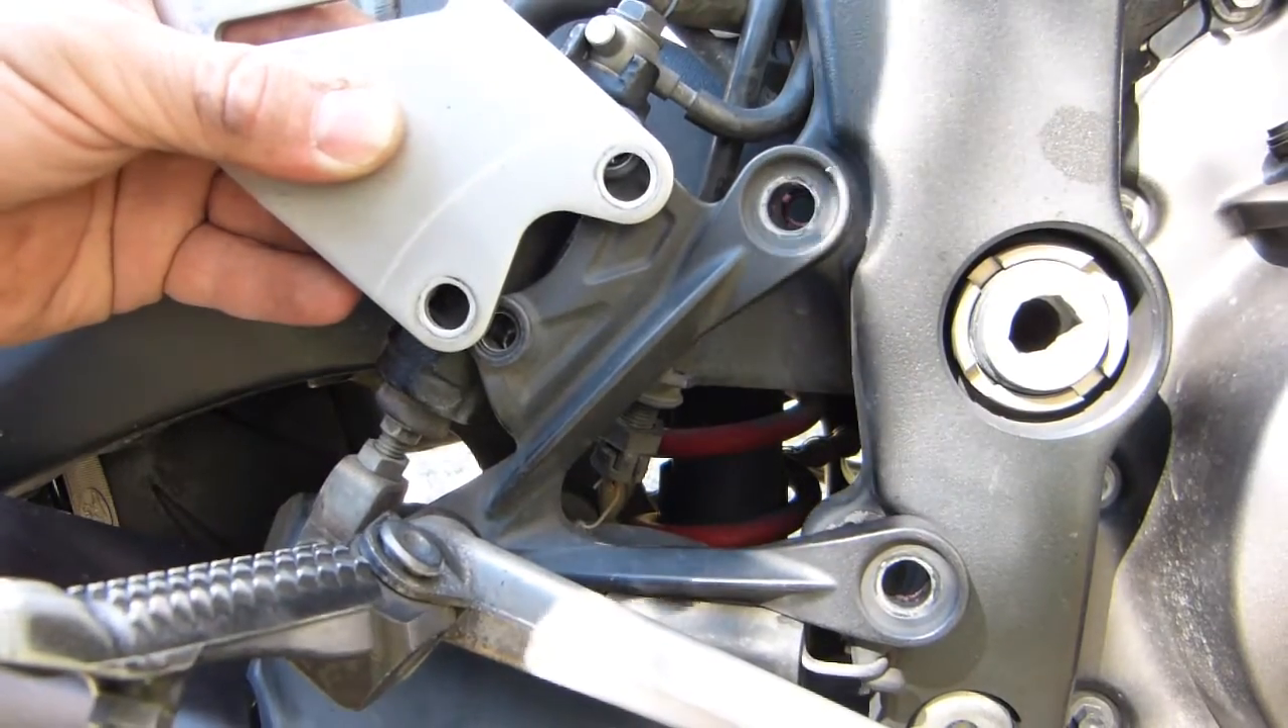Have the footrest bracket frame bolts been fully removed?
Yes.